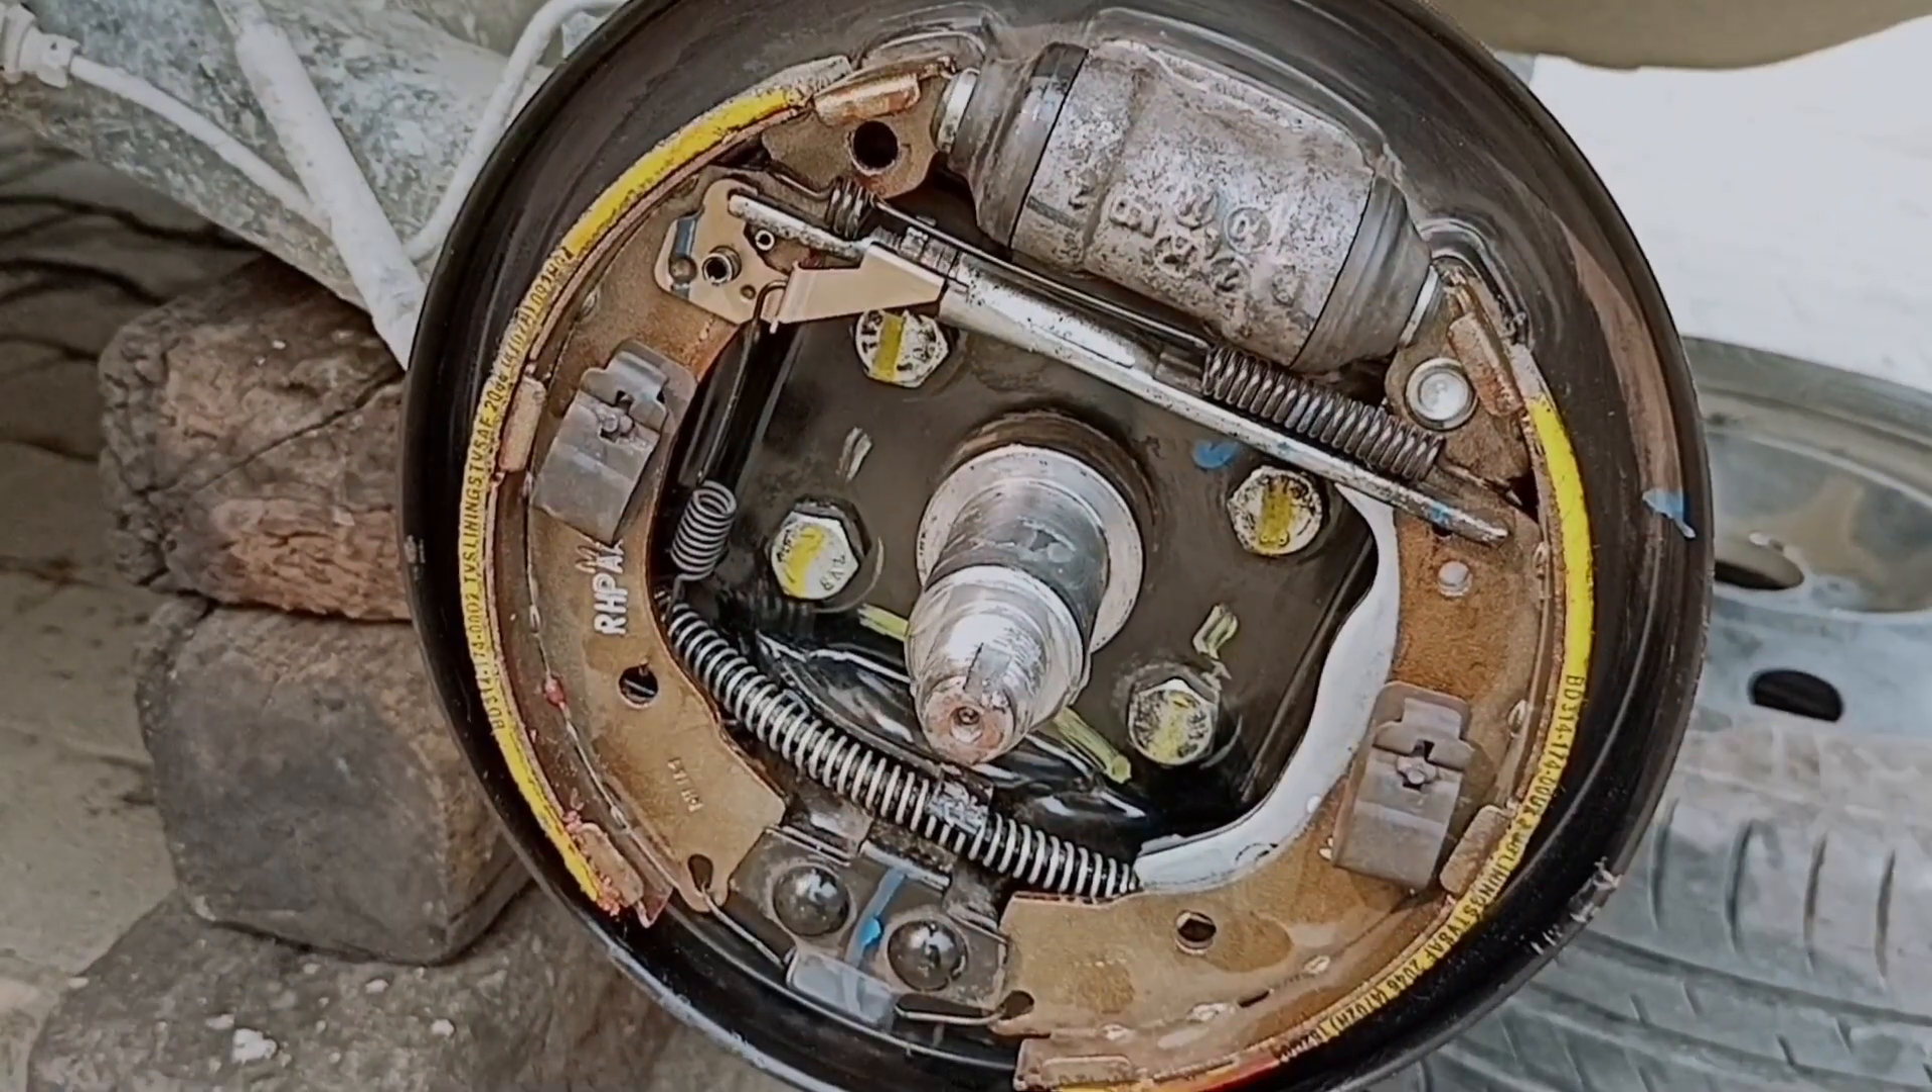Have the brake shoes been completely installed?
Yes.